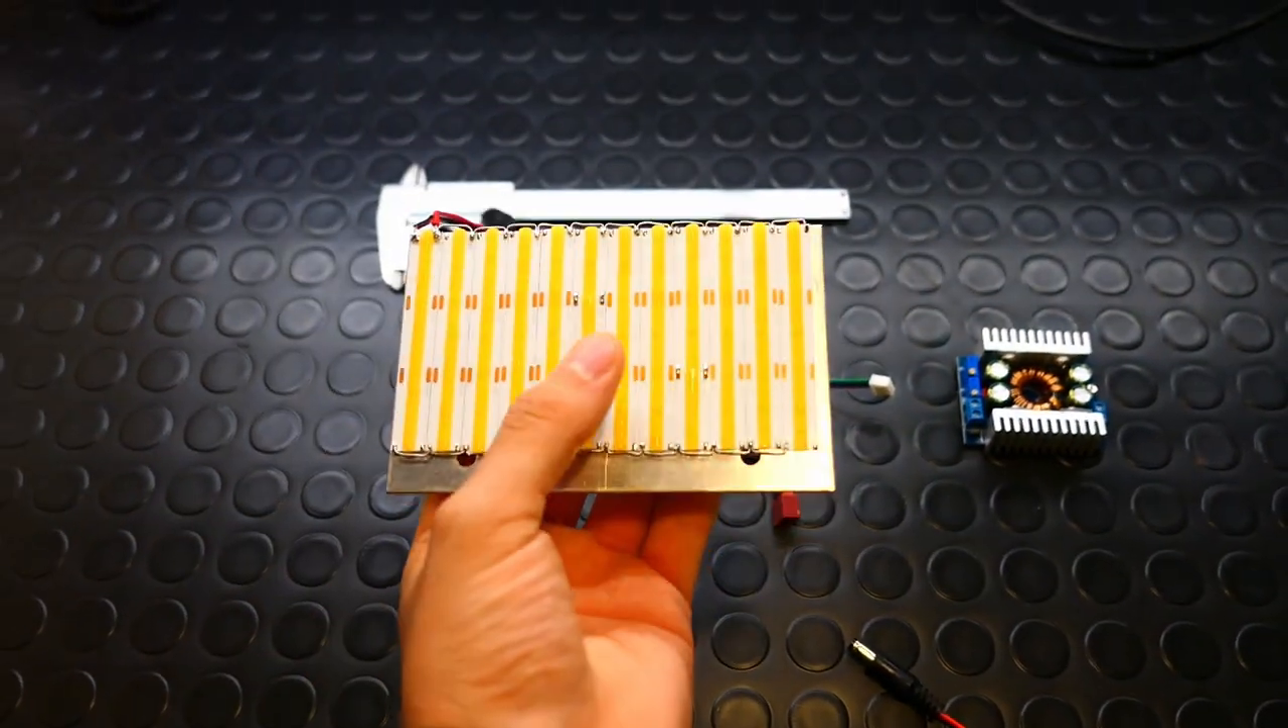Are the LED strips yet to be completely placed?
No.